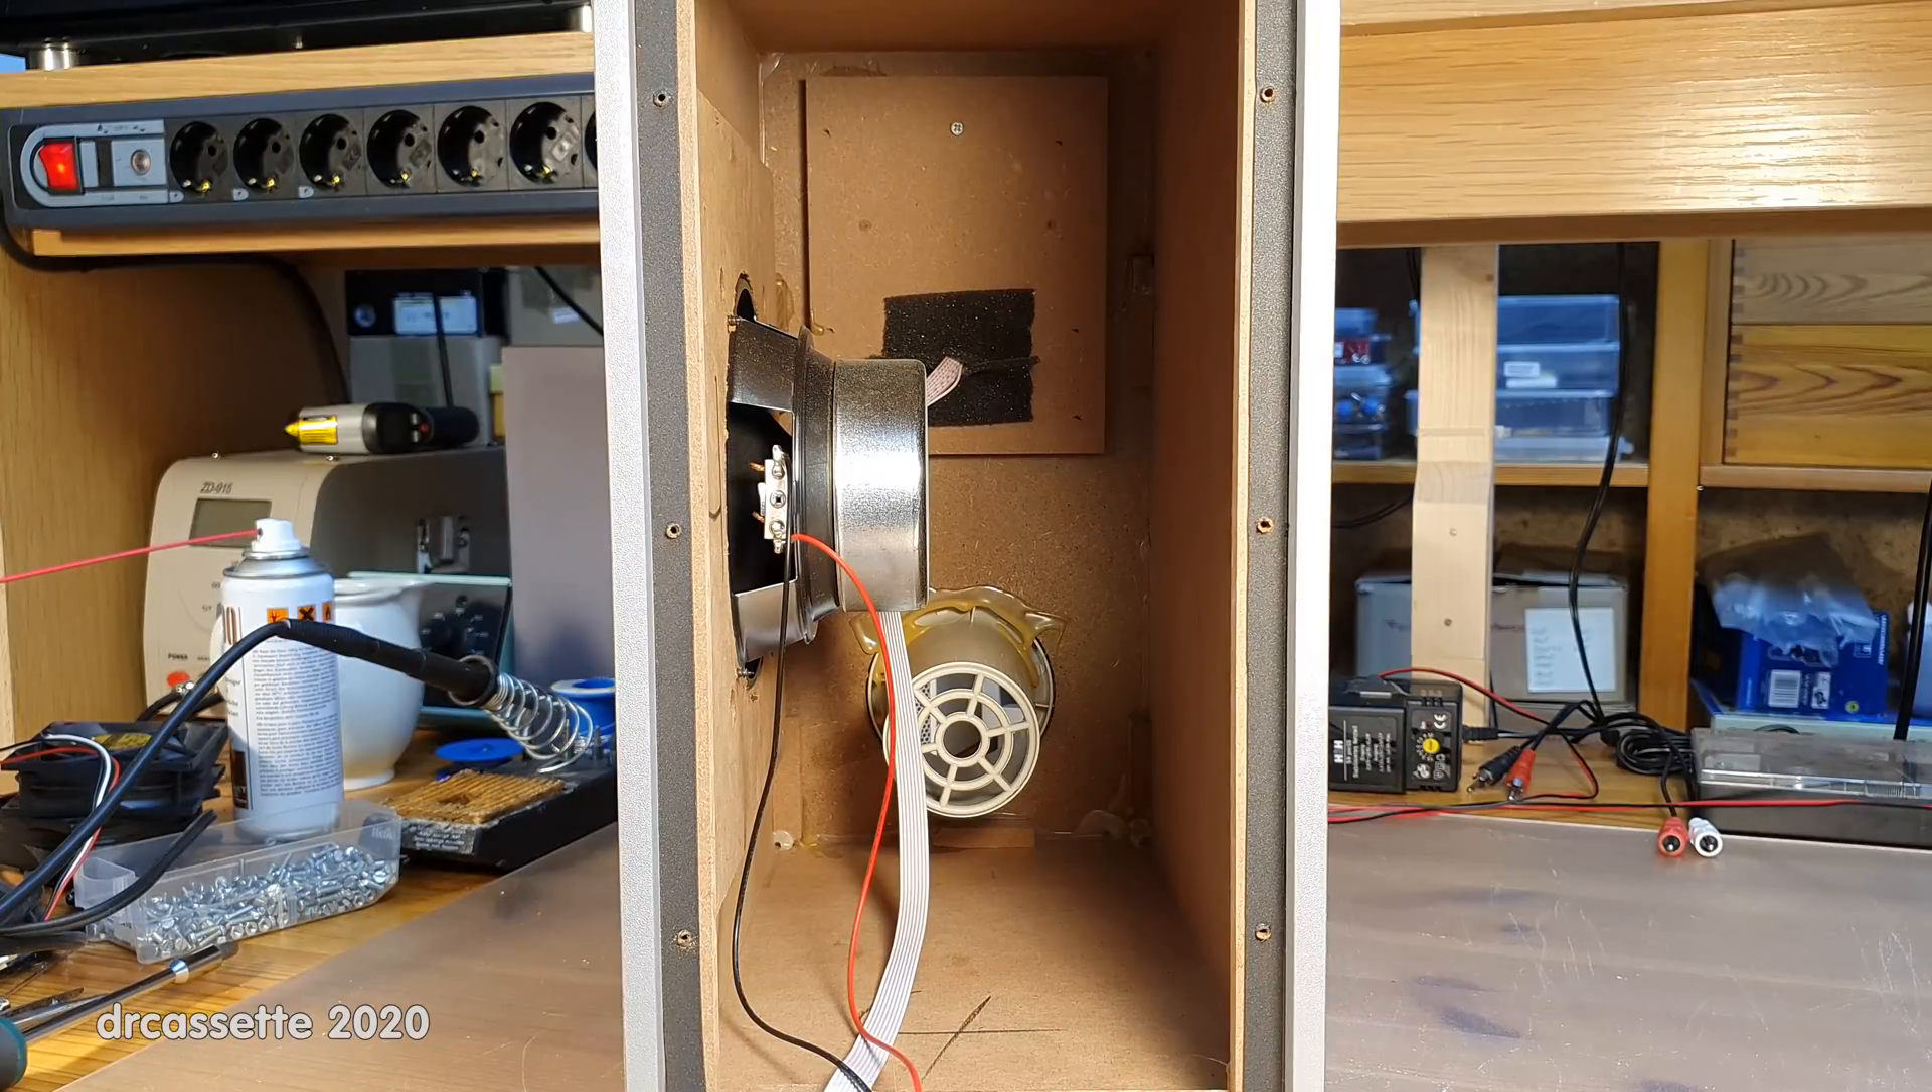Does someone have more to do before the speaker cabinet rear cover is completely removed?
No.